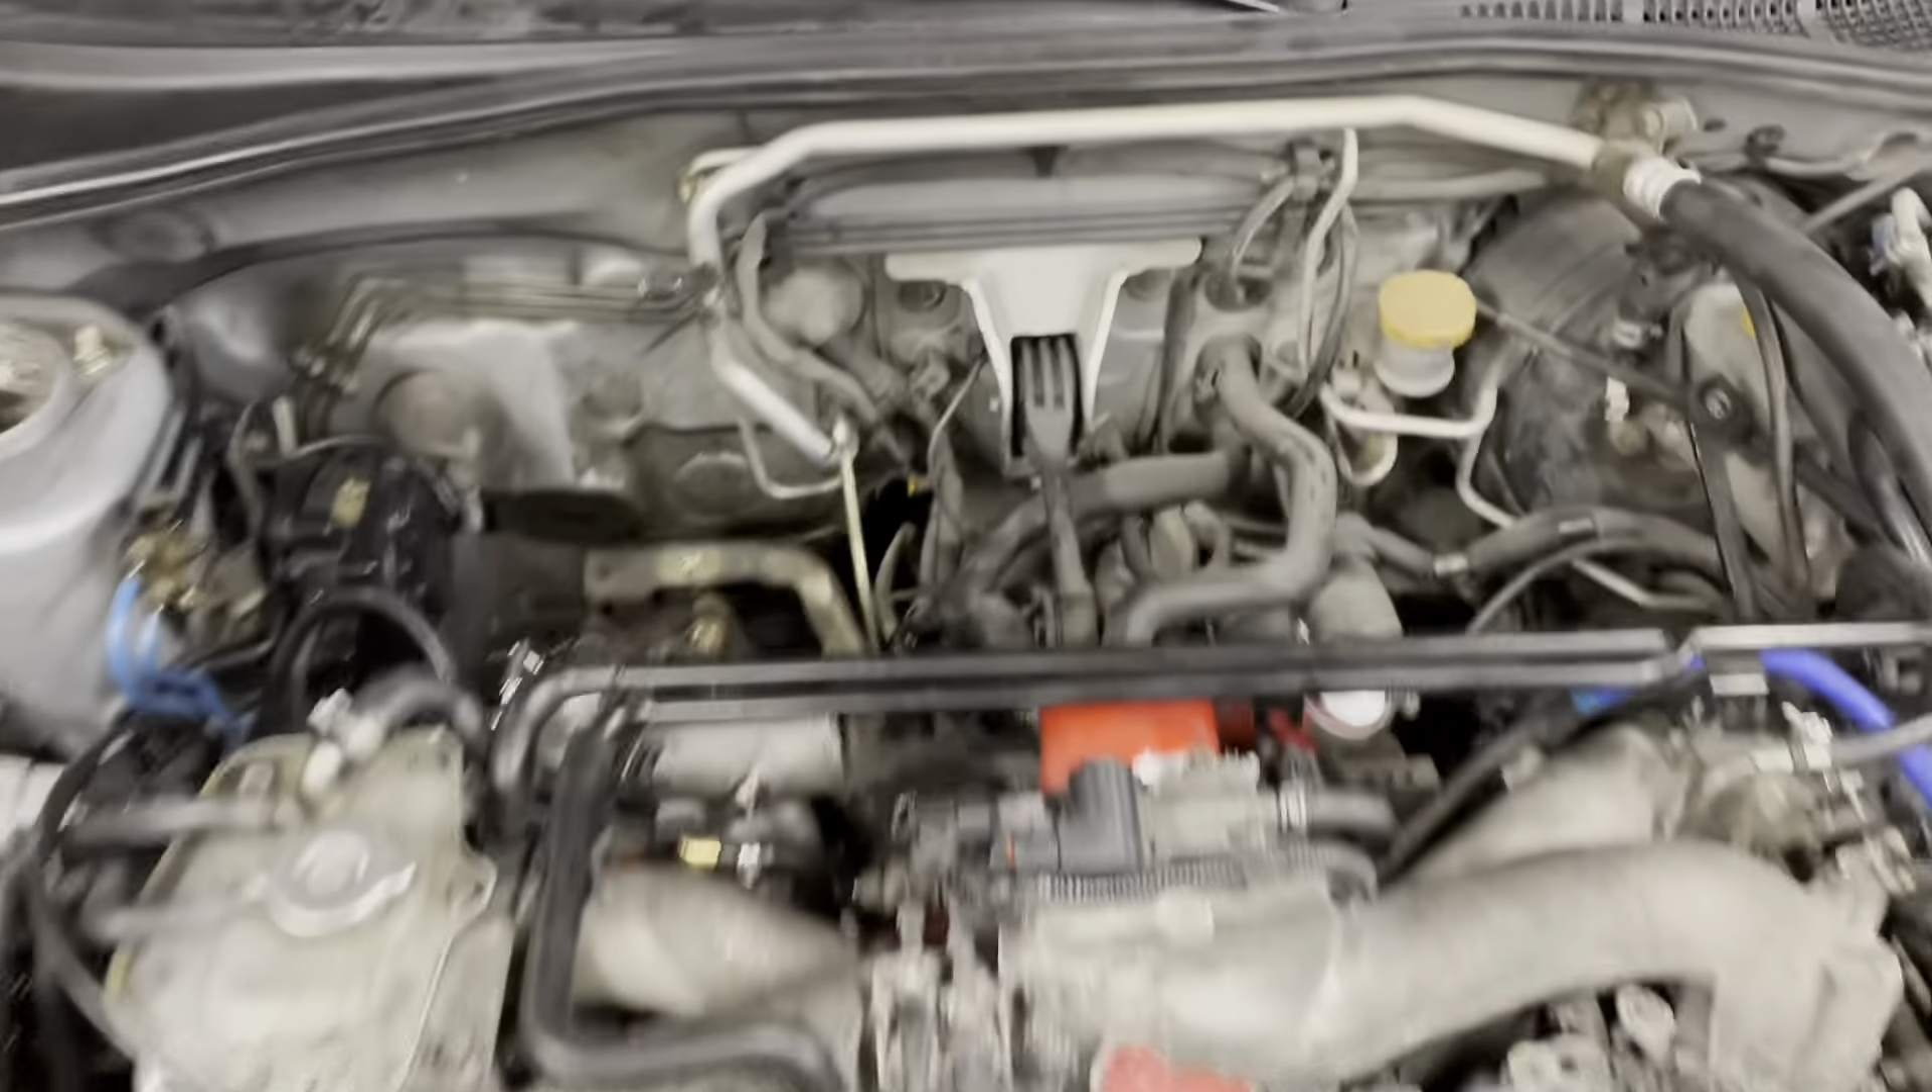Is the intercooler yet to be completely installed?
Yes.